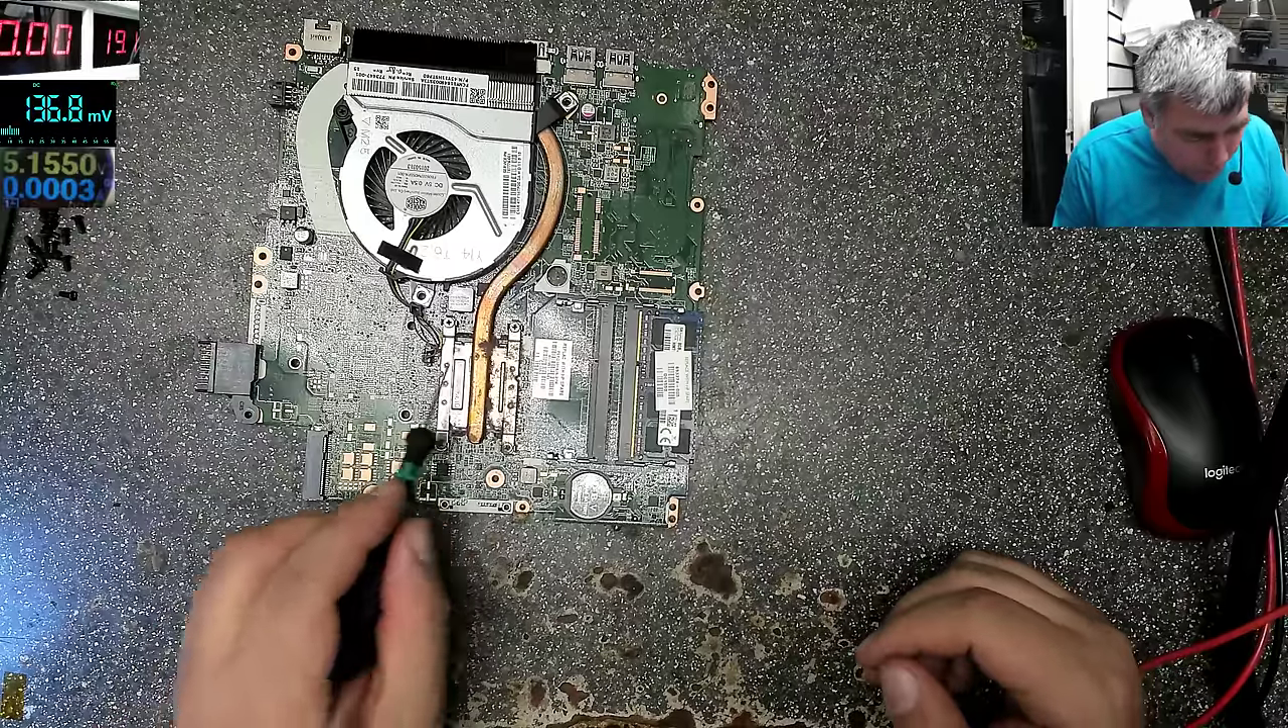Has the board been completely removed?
Yes.